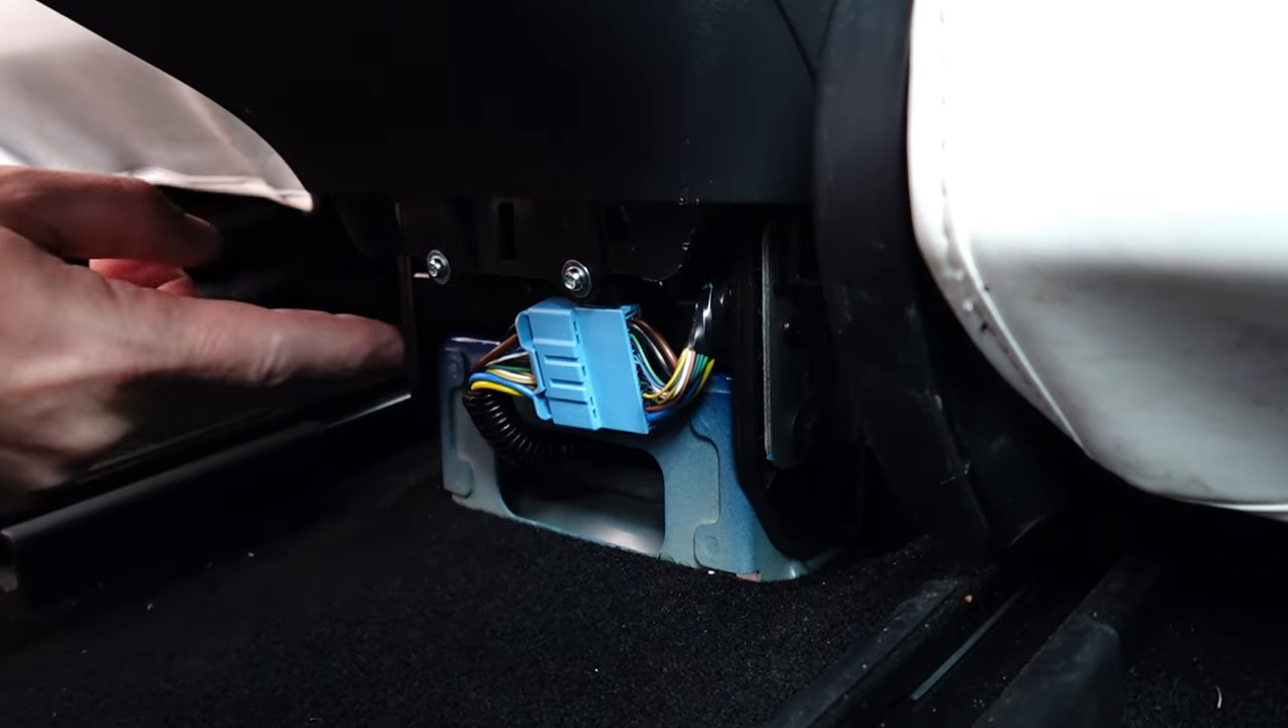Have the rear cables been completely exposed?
Yes.